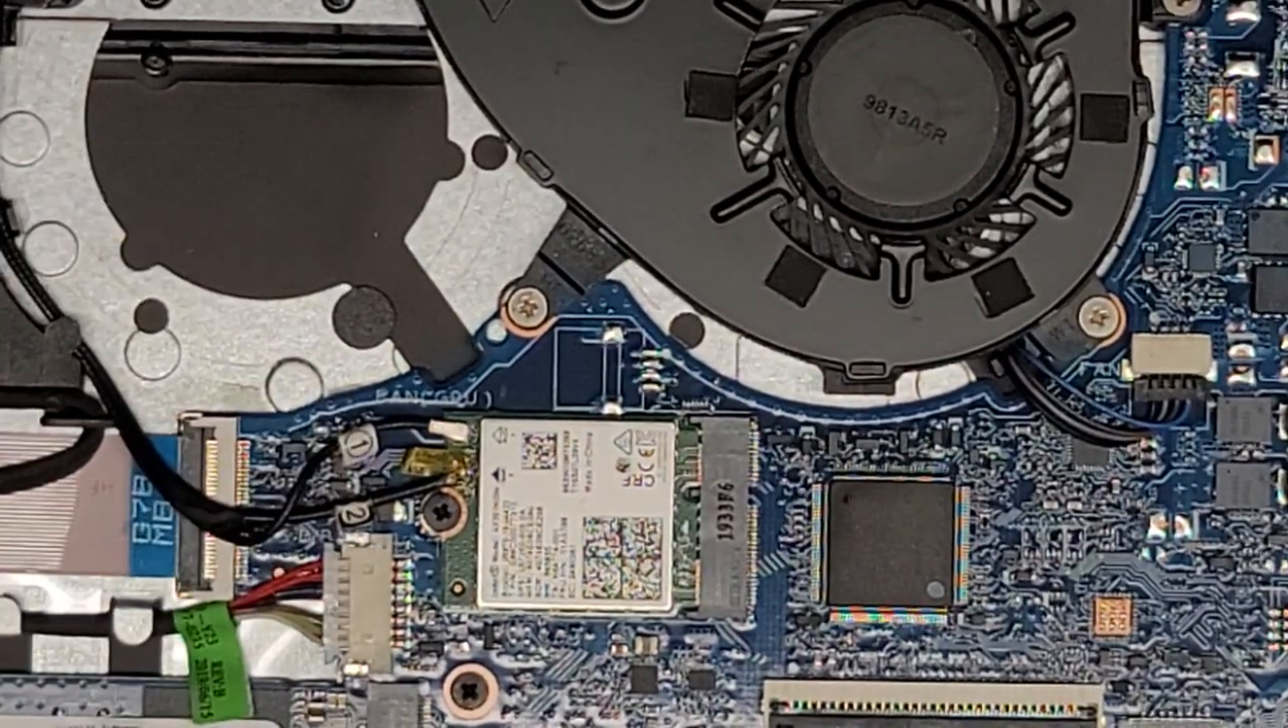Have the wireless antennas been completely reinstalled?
Yes.